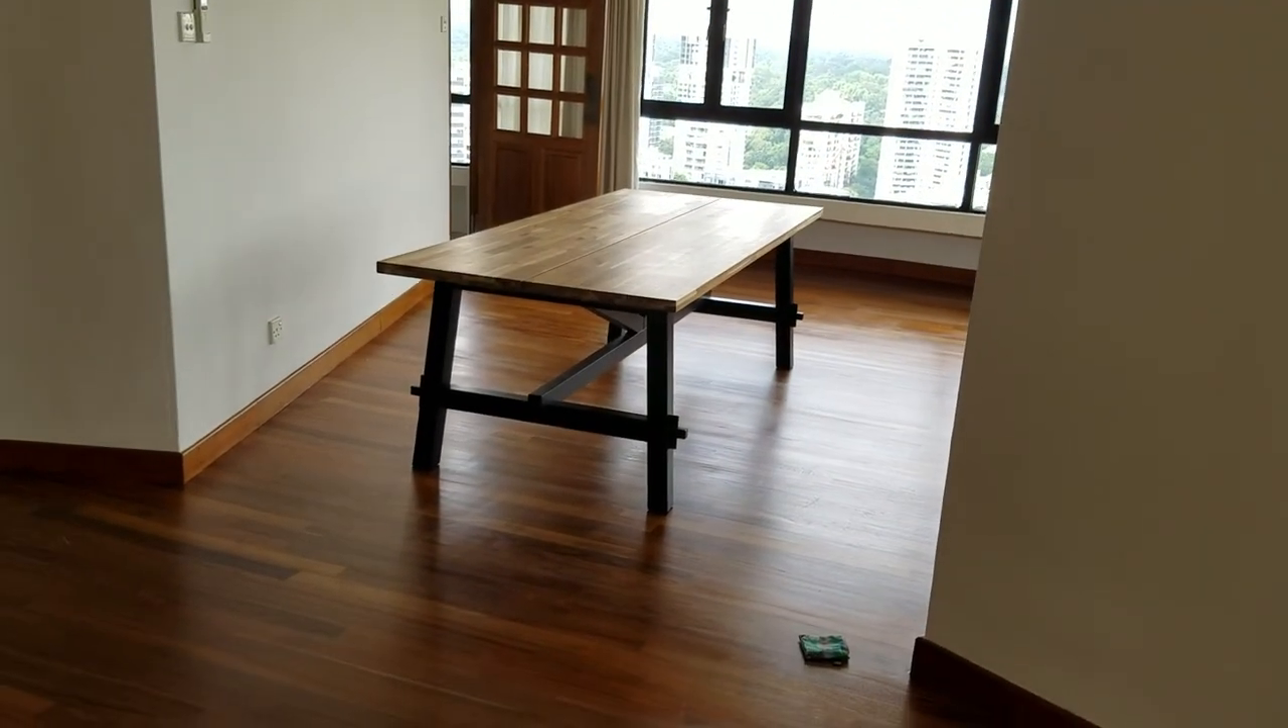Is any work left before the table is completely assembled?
No.